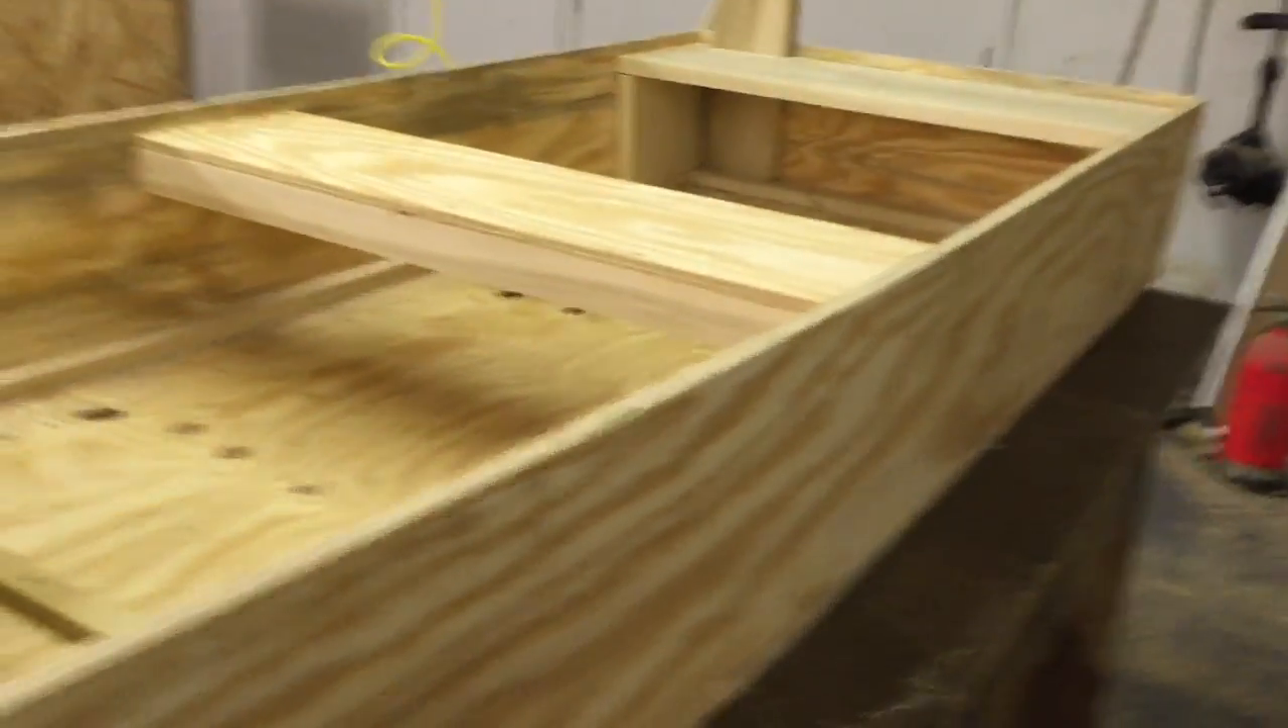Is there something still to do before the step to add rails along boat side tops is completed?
Yes.